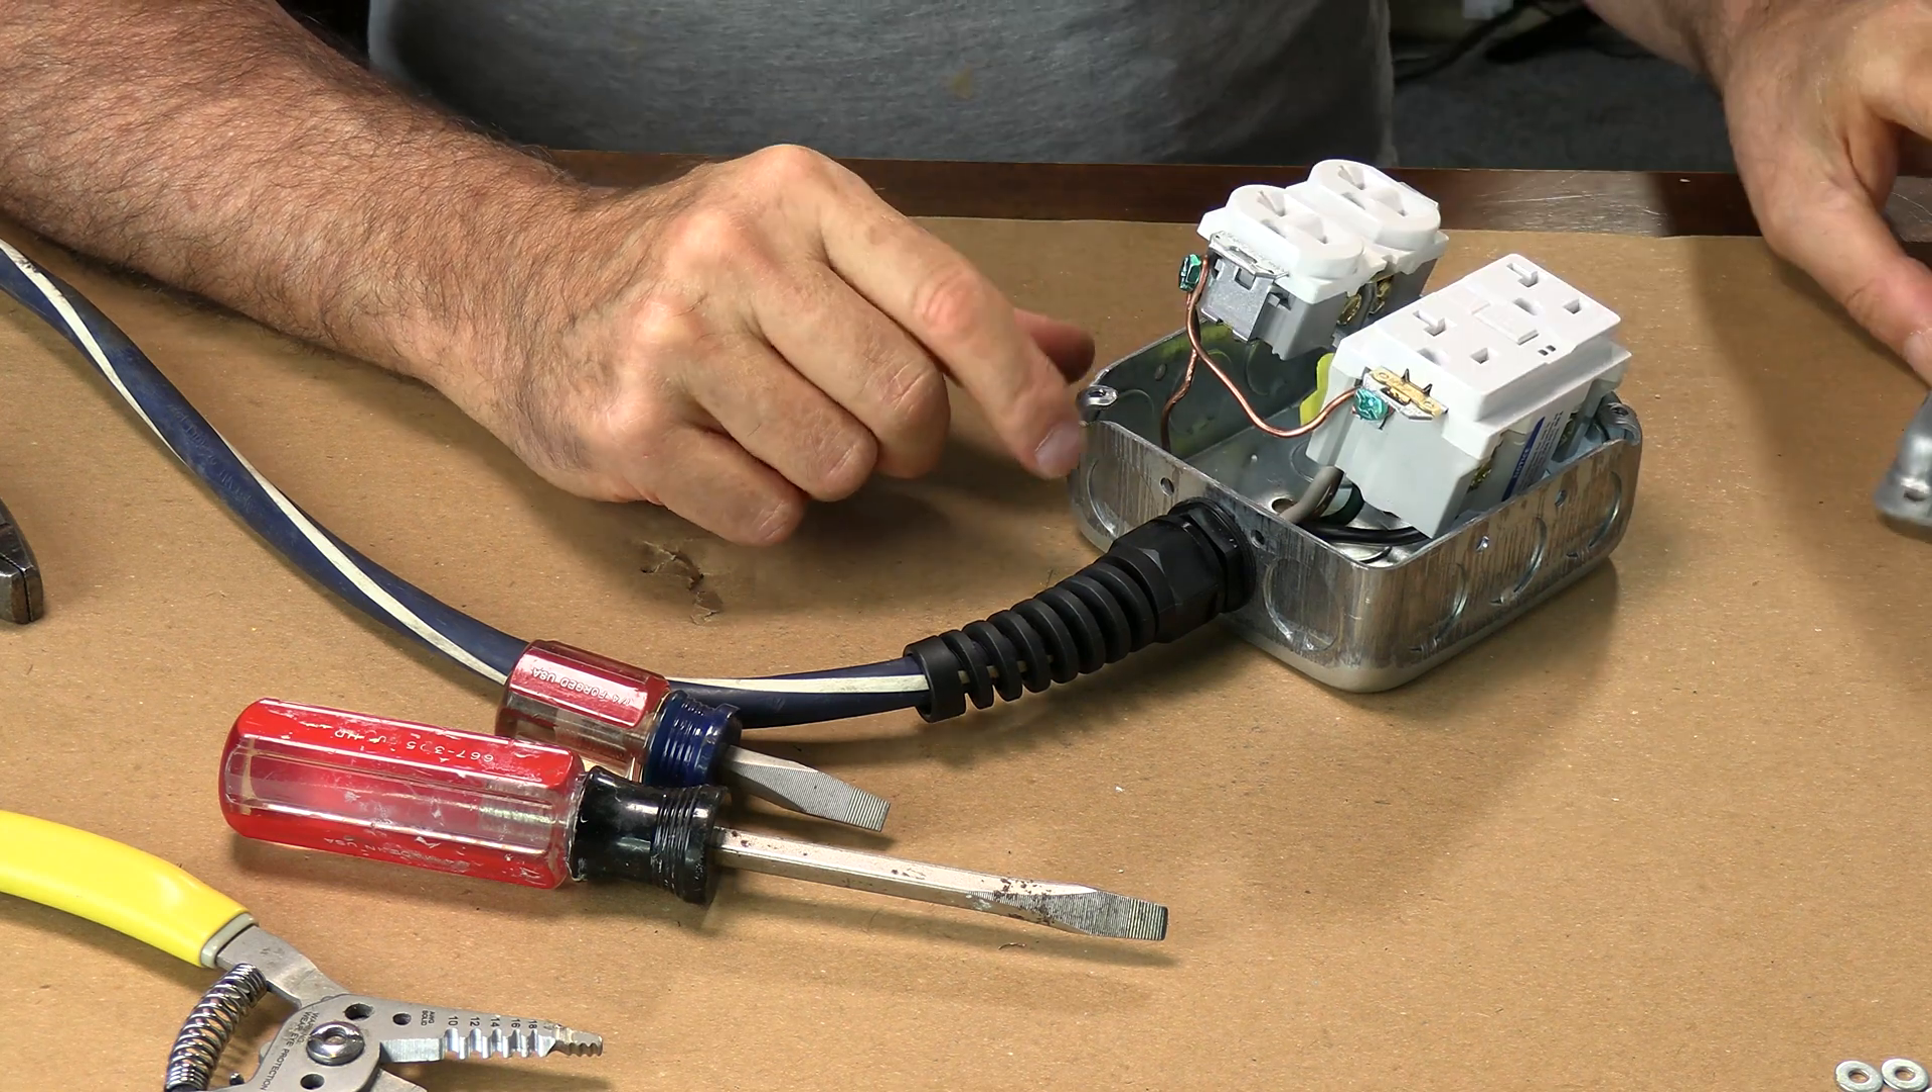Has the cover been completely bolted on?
No.